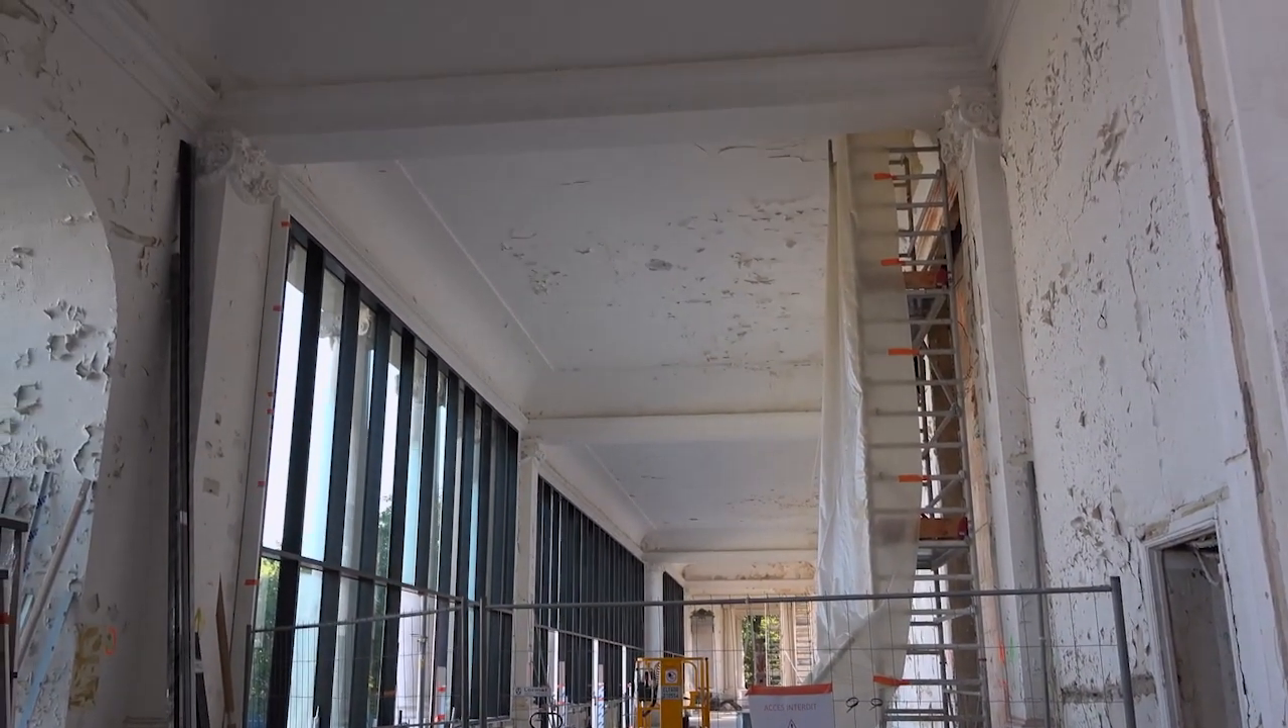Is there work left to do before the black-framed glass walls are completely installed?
No.